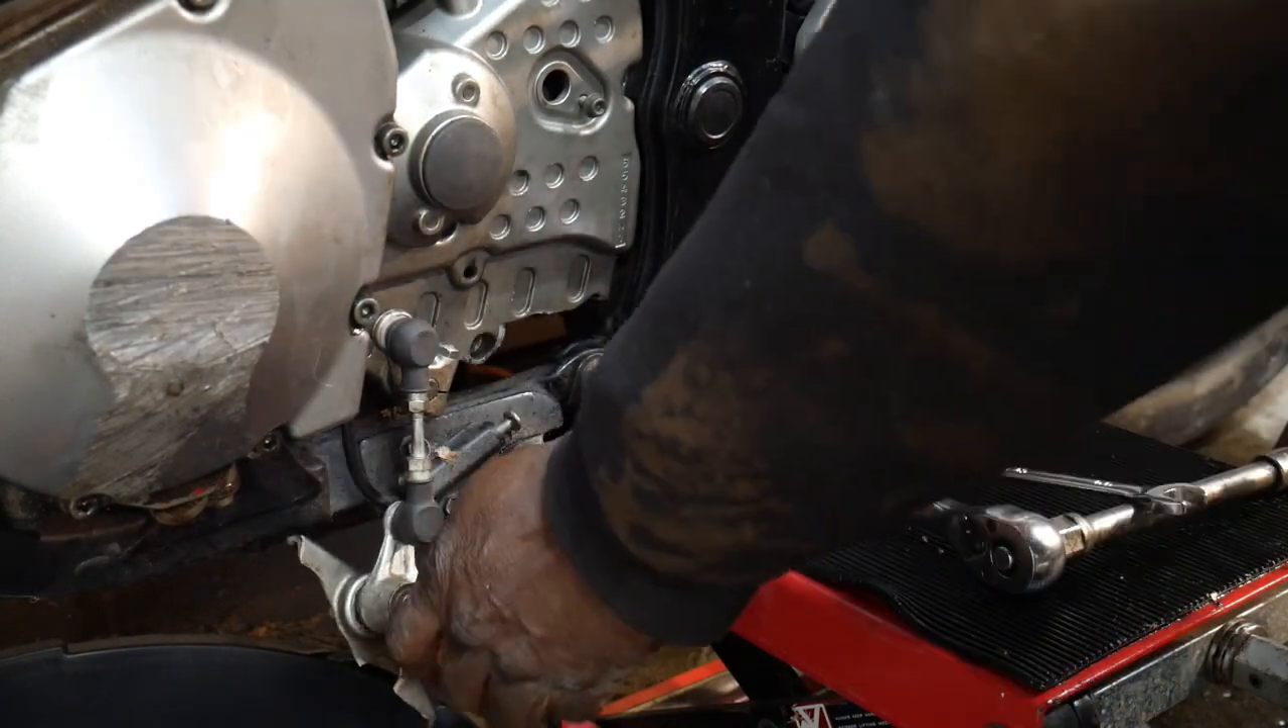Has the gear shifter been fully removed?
No.